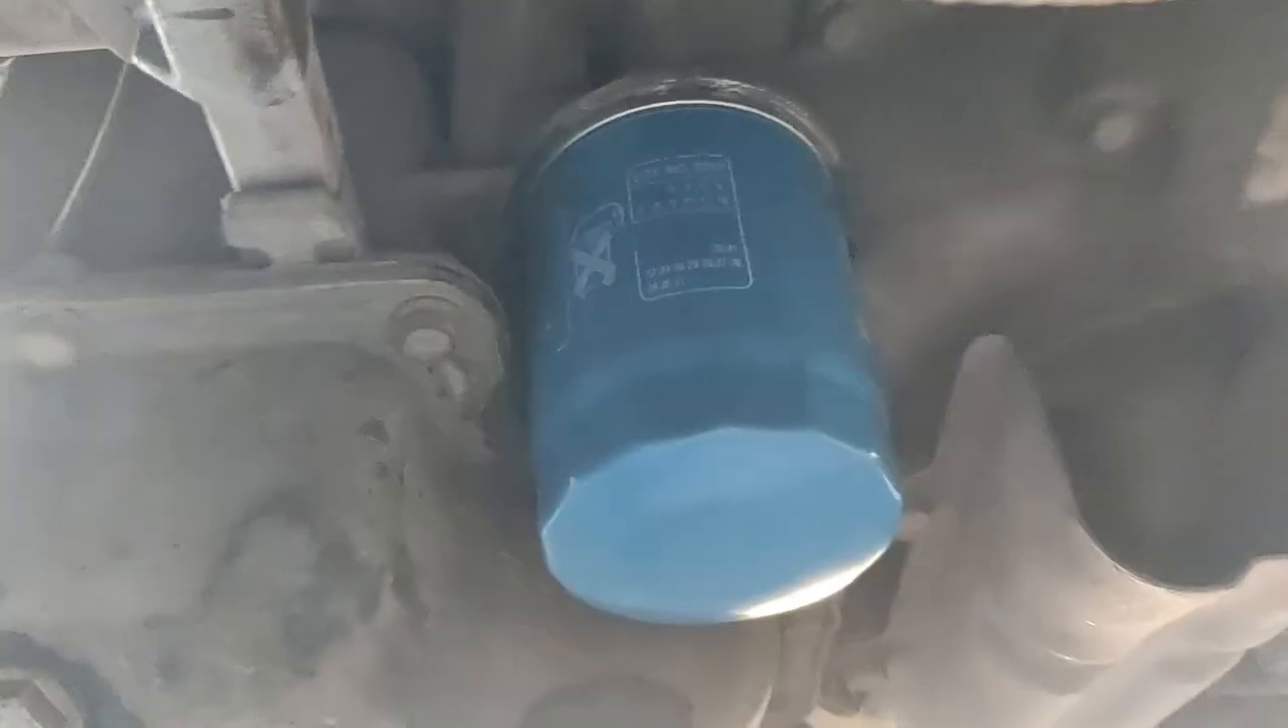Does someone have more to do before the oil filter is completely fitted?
No.